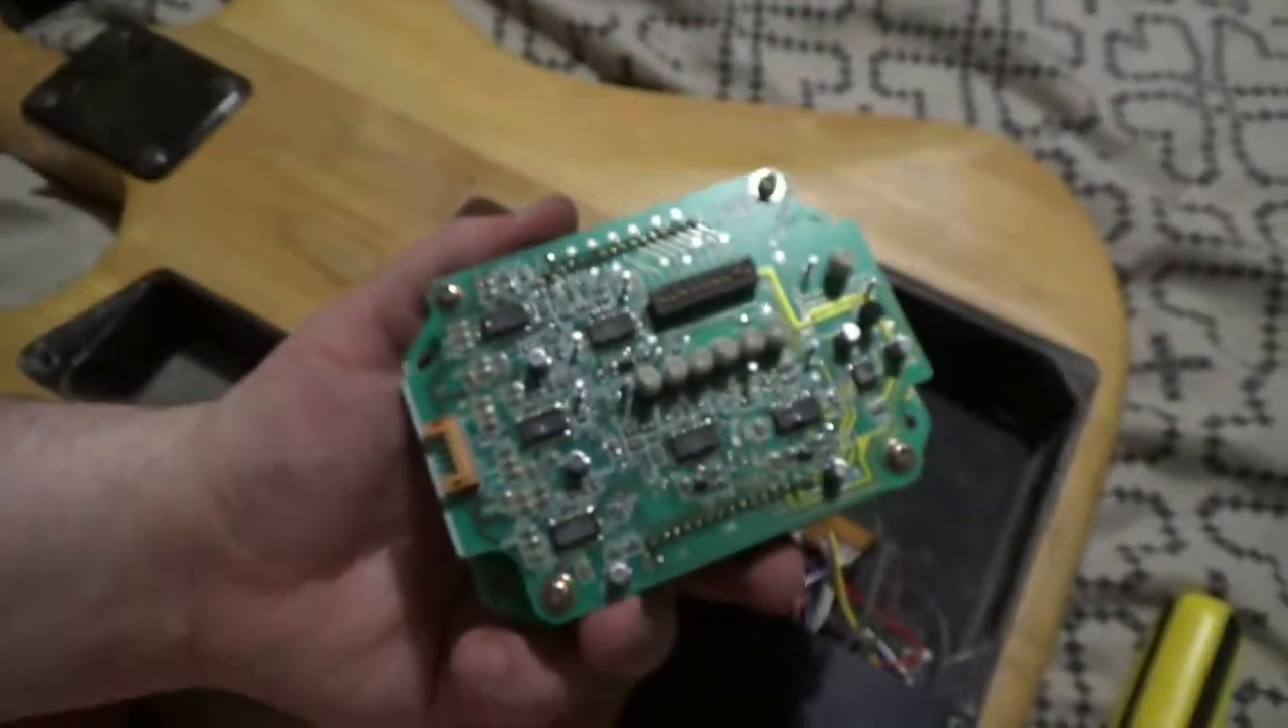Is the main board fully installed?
No.